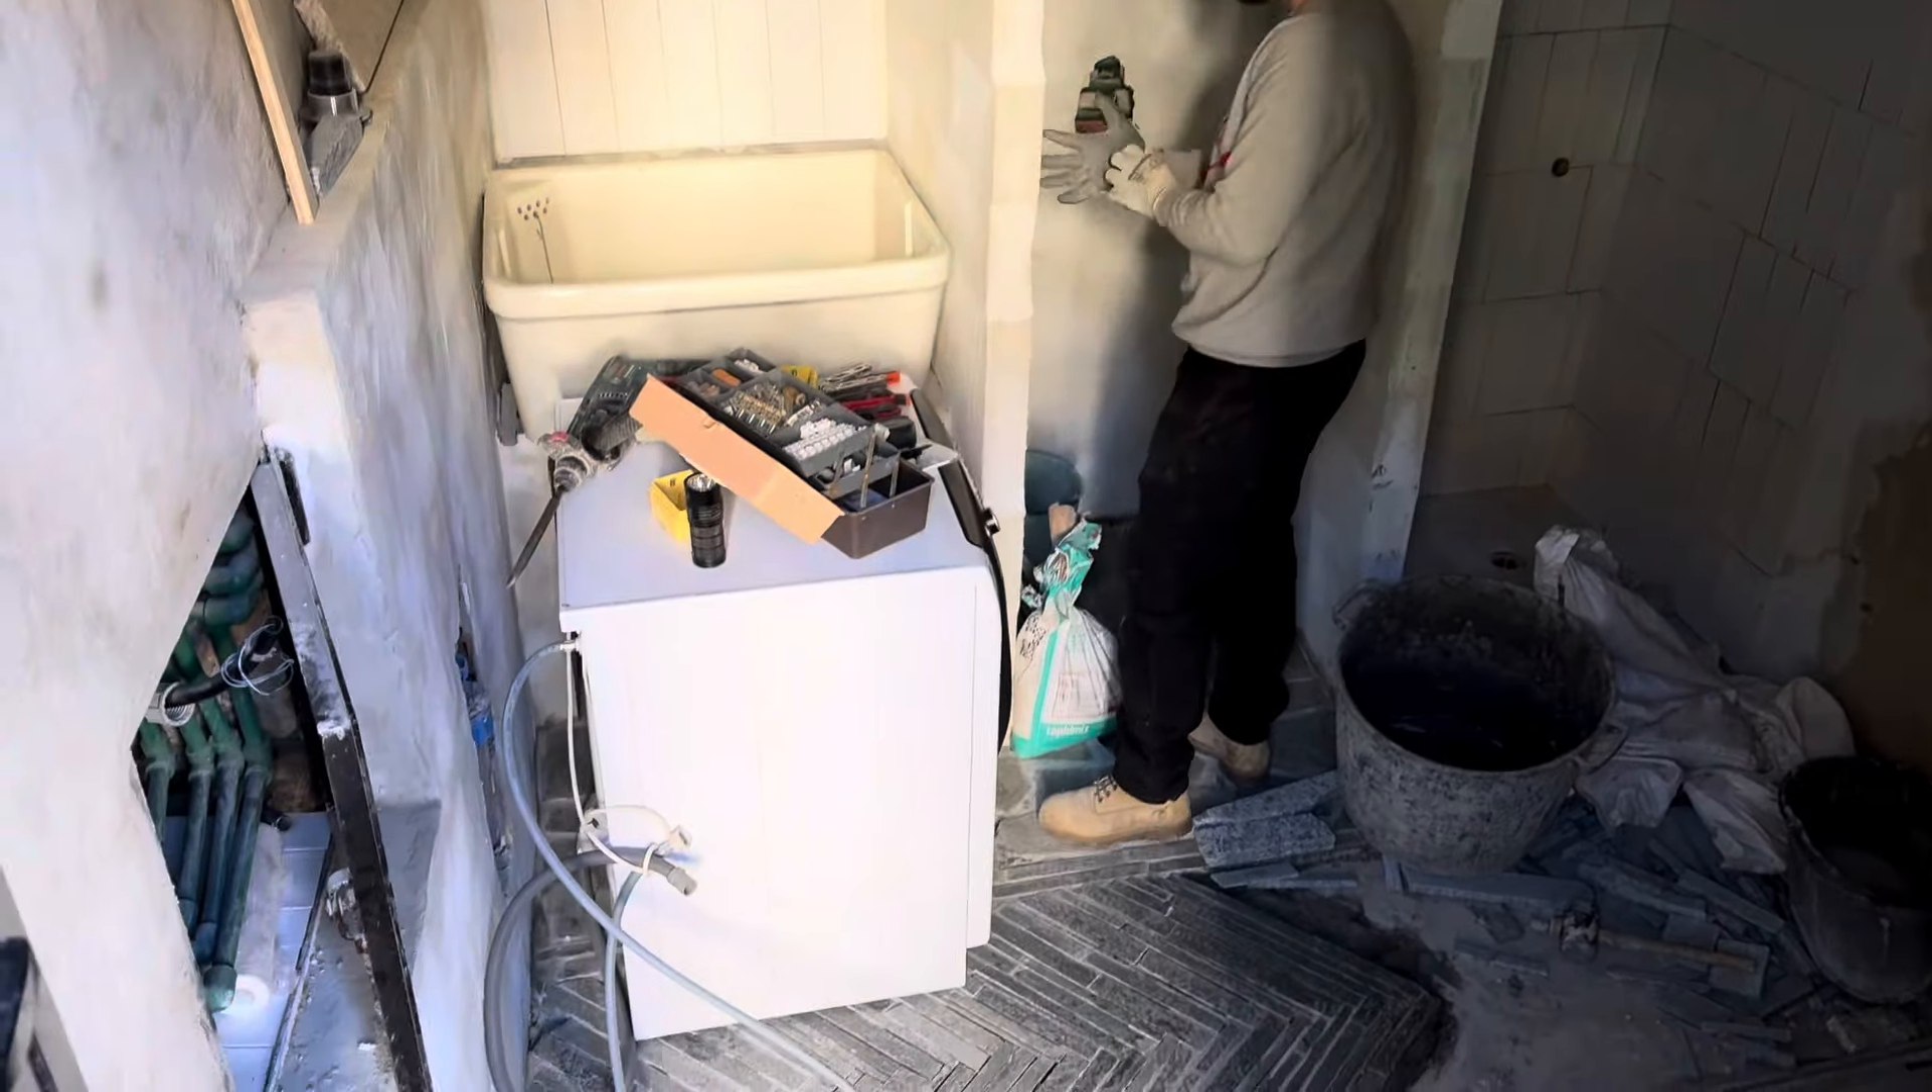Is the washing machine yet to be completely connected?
Yes.